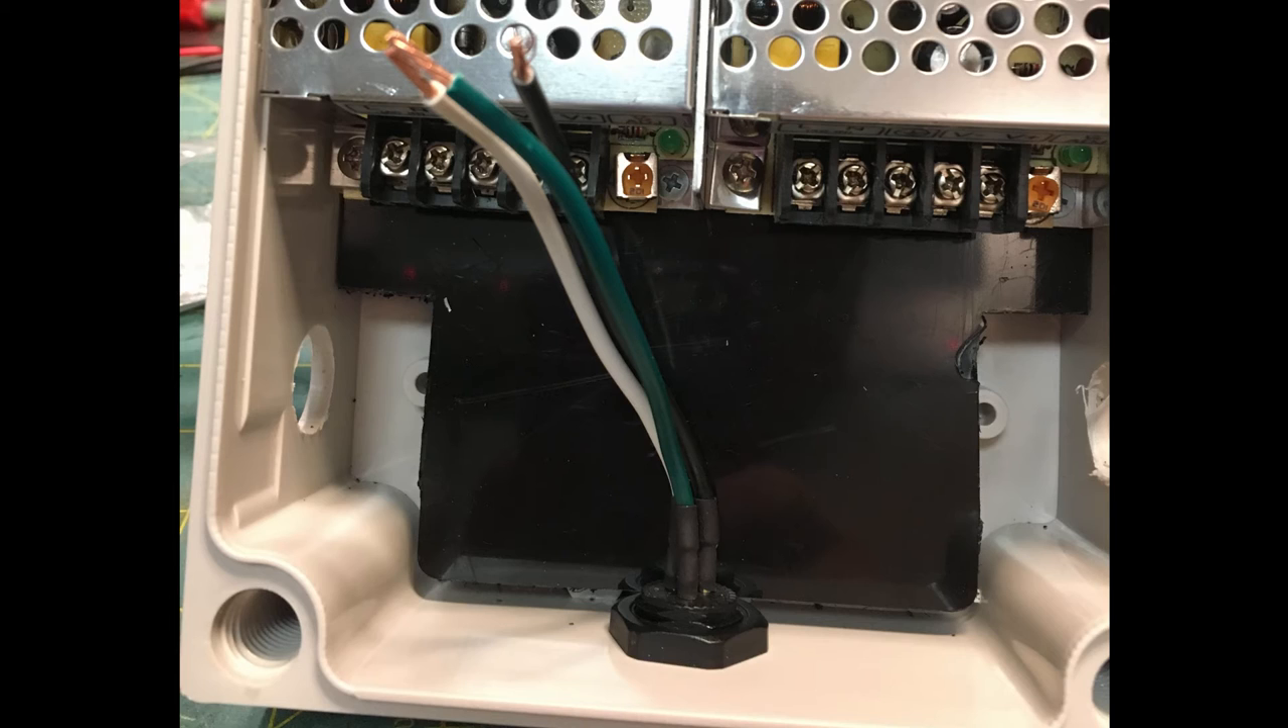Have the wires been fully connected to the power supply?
No.